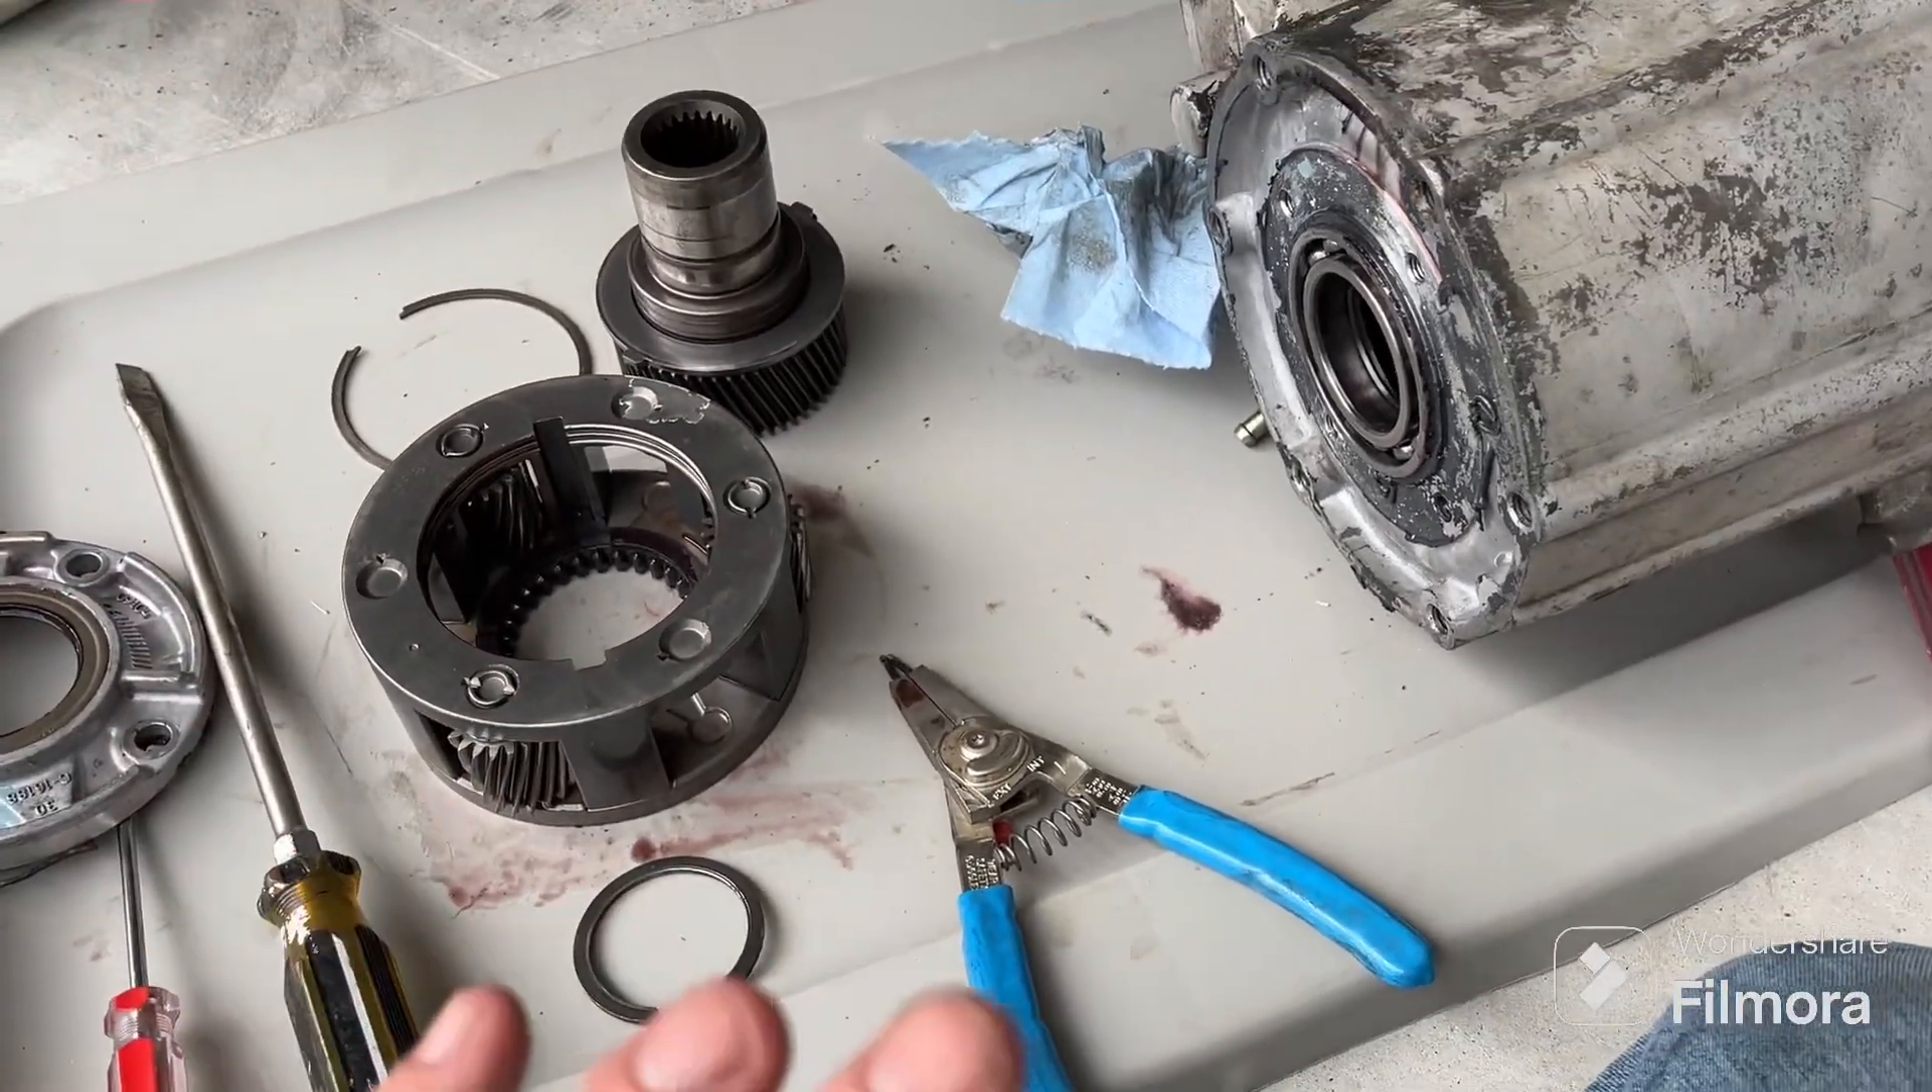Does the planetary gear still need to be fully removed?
No.